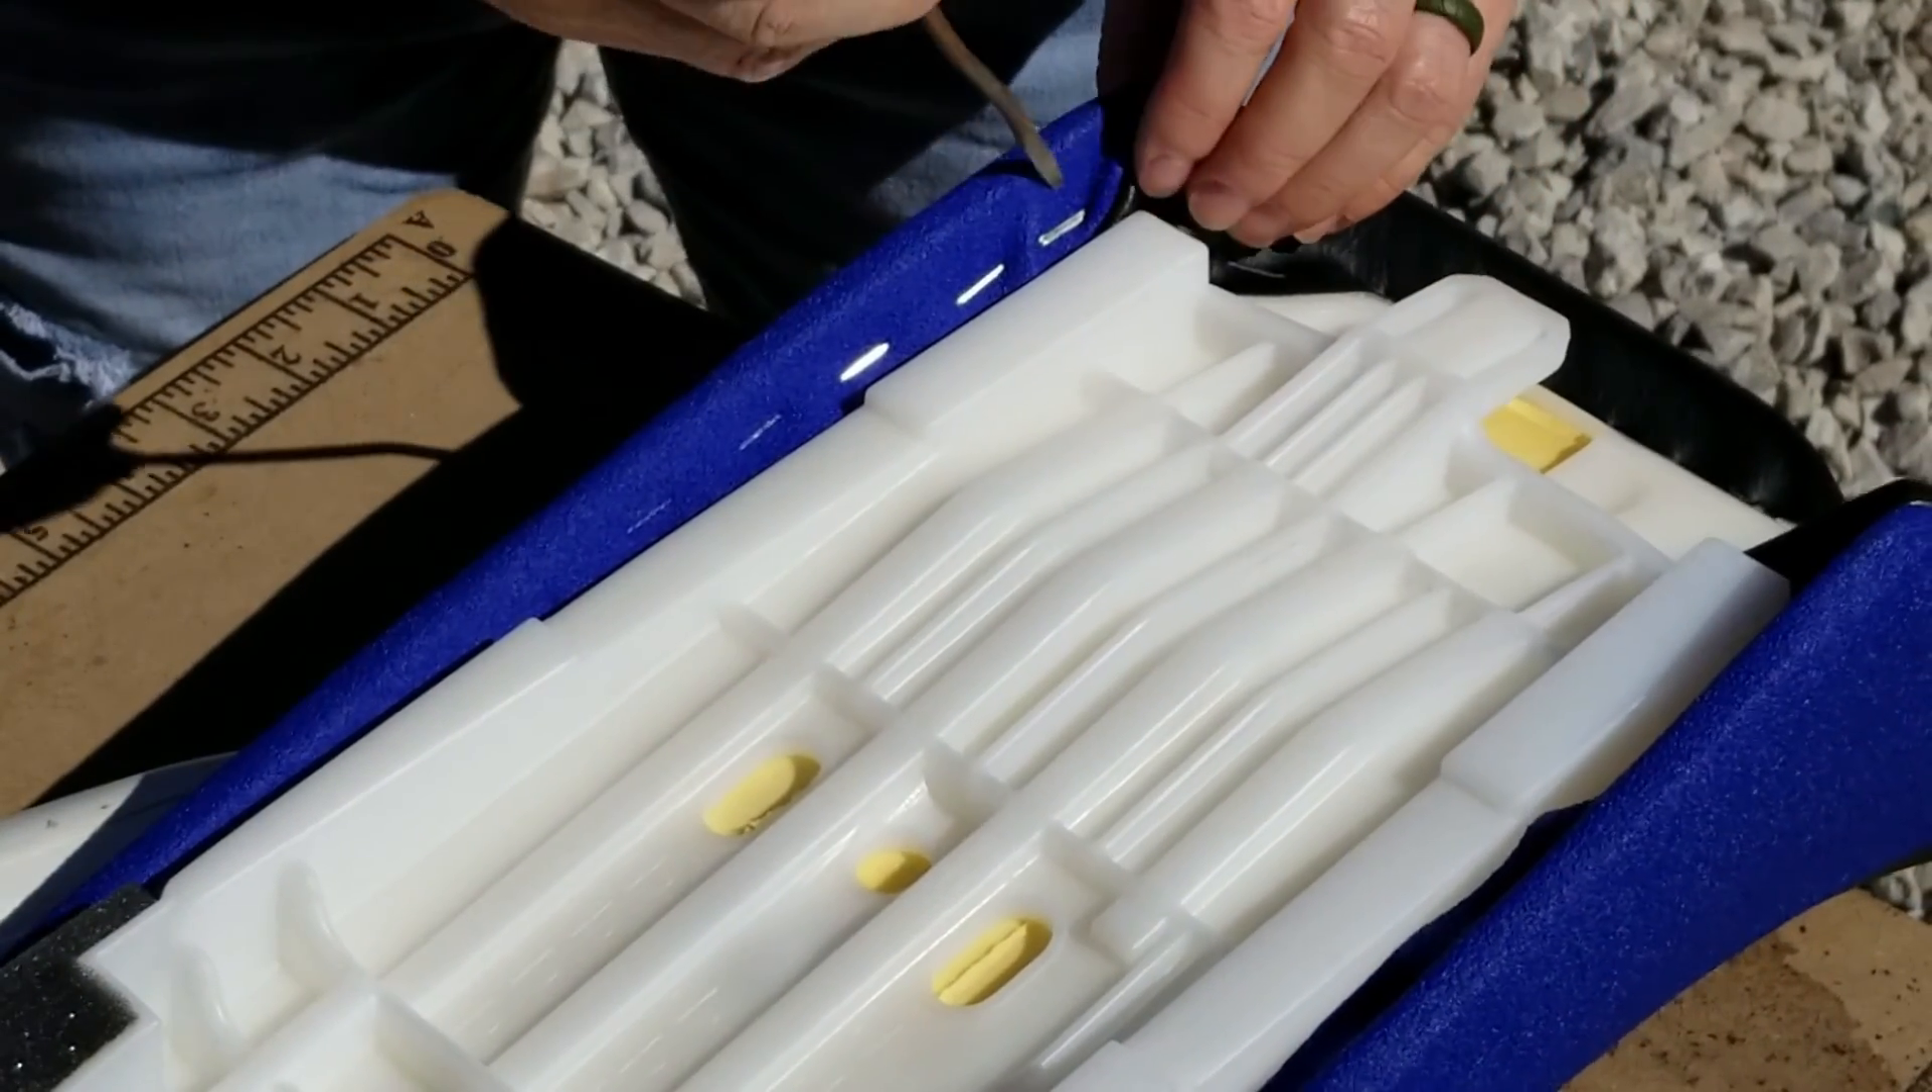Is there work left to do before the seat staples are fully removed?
Yes.